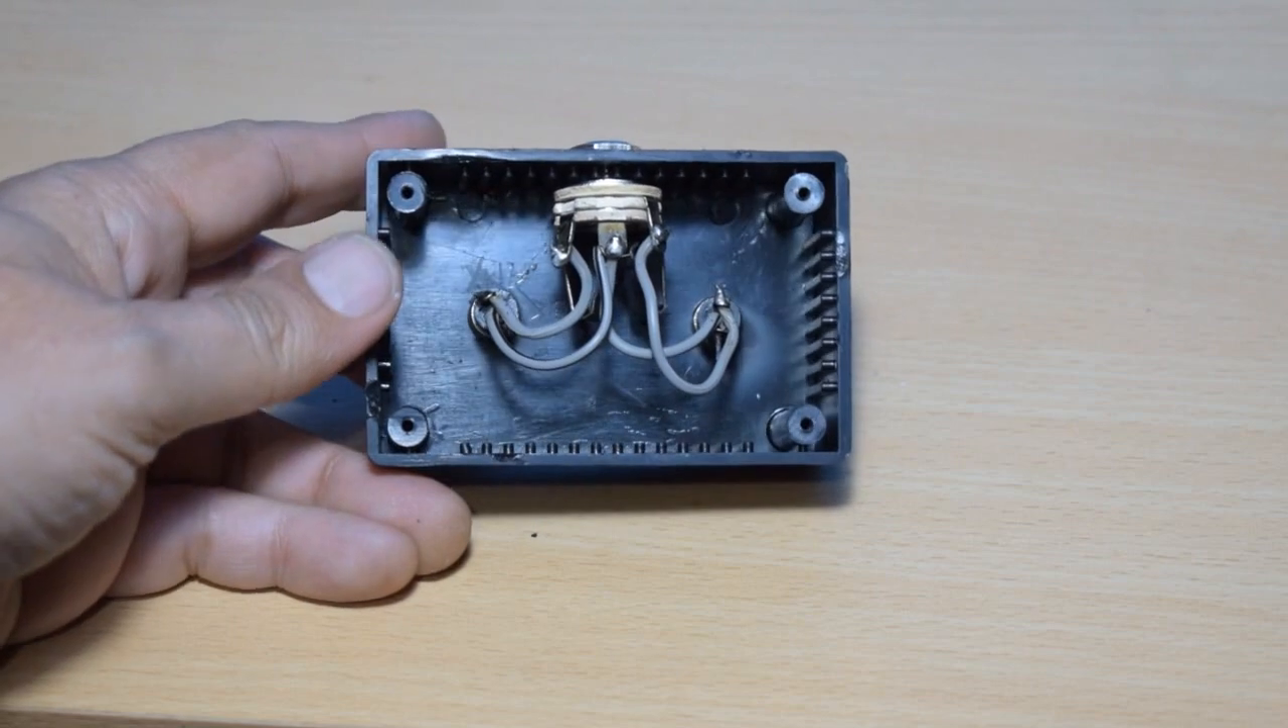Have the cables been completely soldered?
Yes.